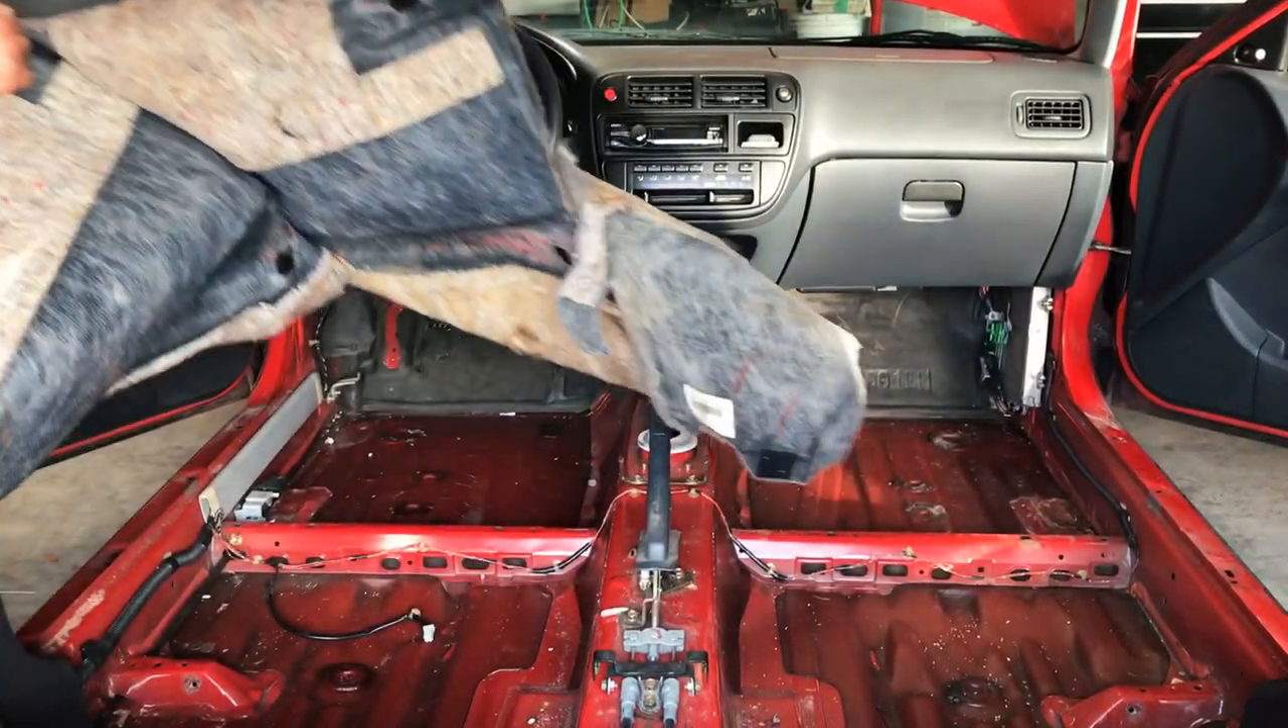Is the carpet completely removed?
No.